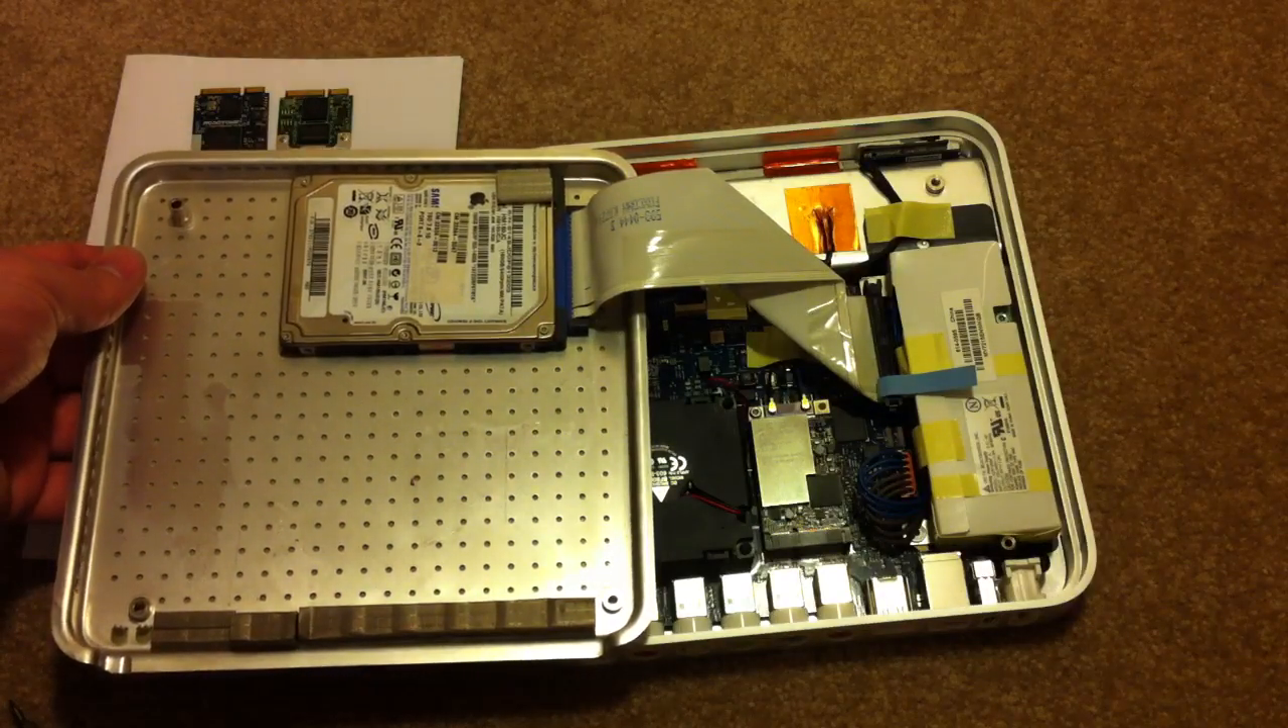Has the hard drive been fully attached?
Yes.